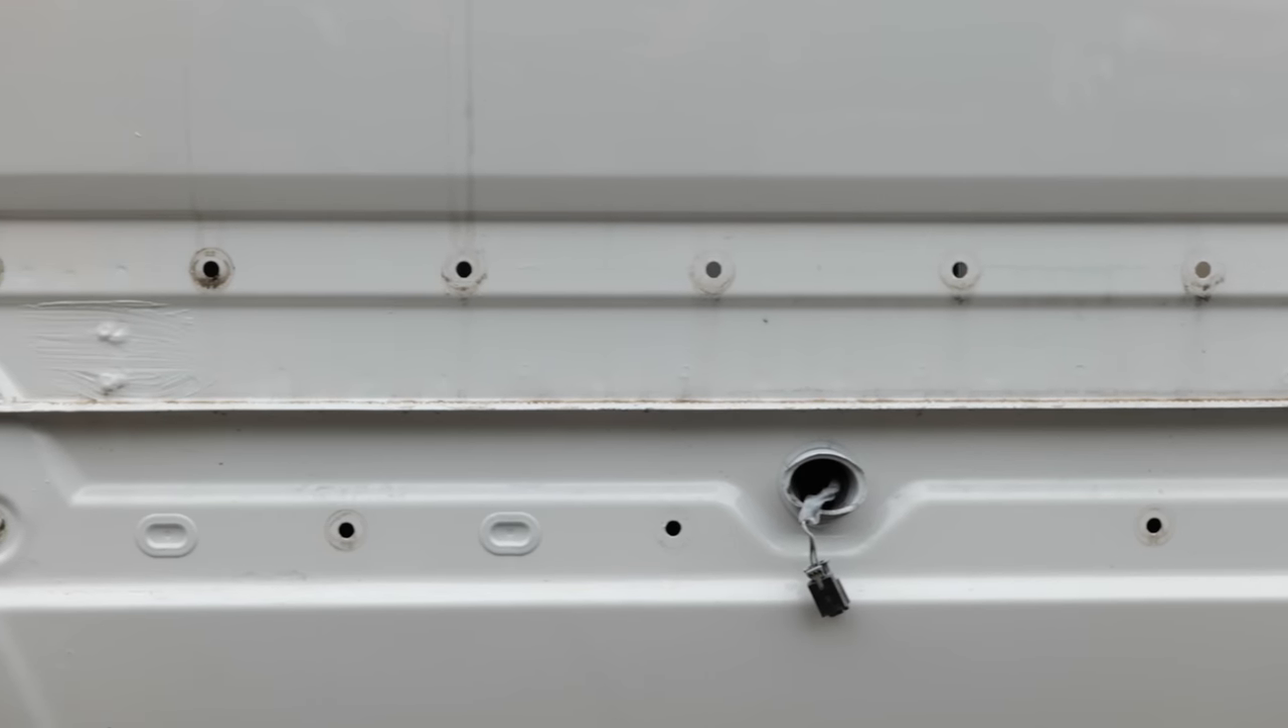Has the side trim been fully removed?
Yes.